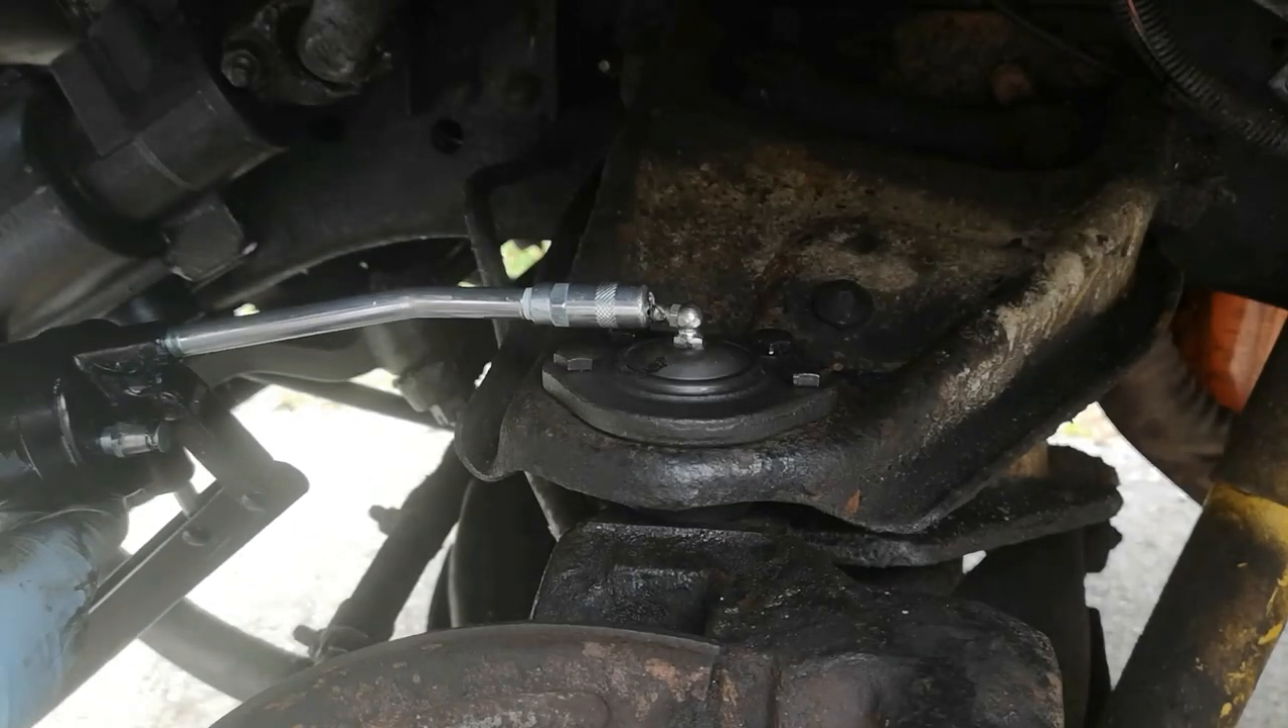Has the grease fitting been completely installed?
Yes.